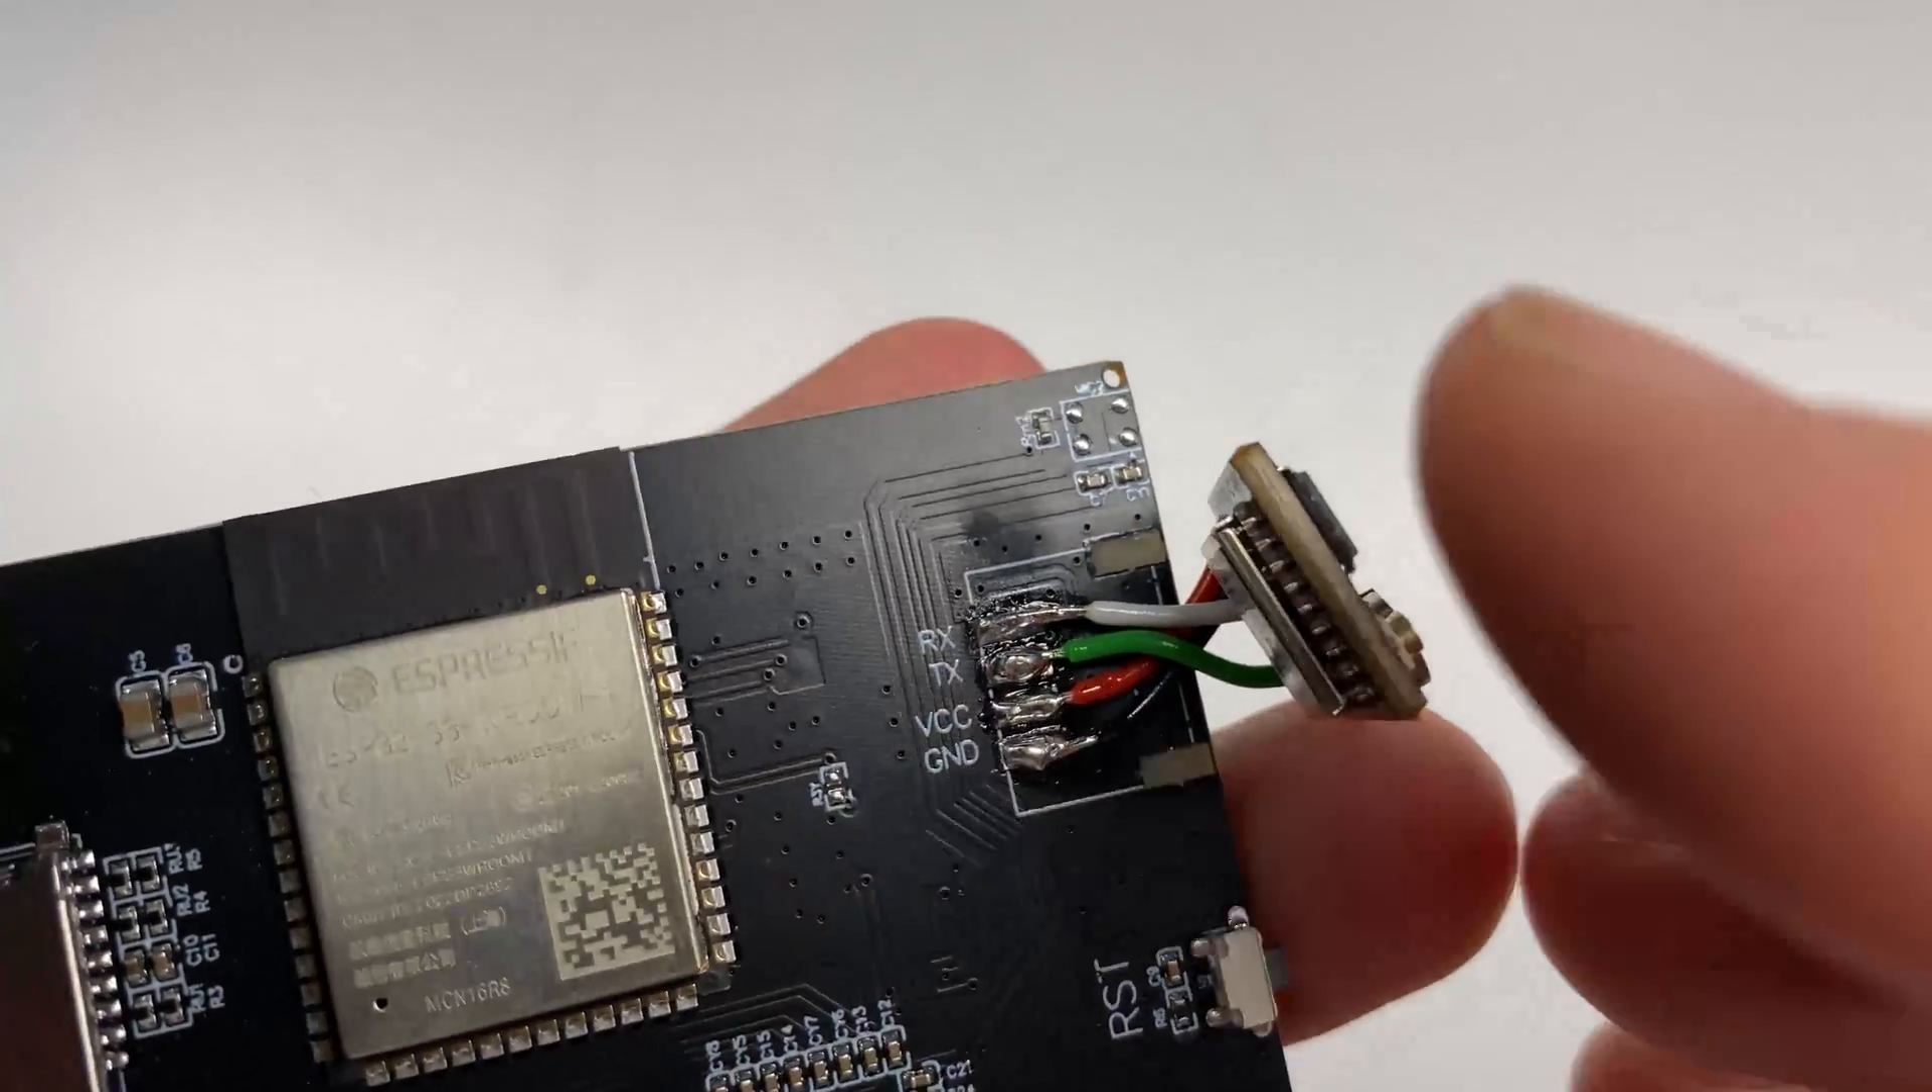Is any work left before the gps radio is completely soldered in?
No.